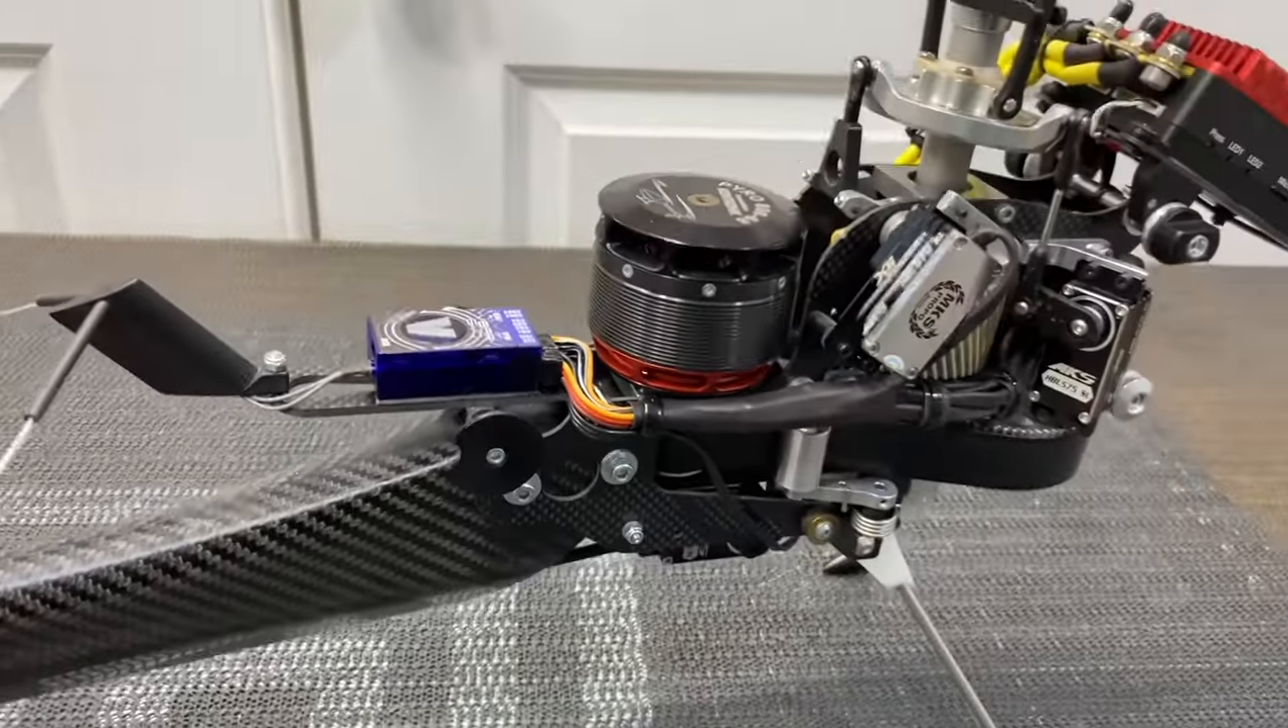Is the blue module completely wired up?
Yes.